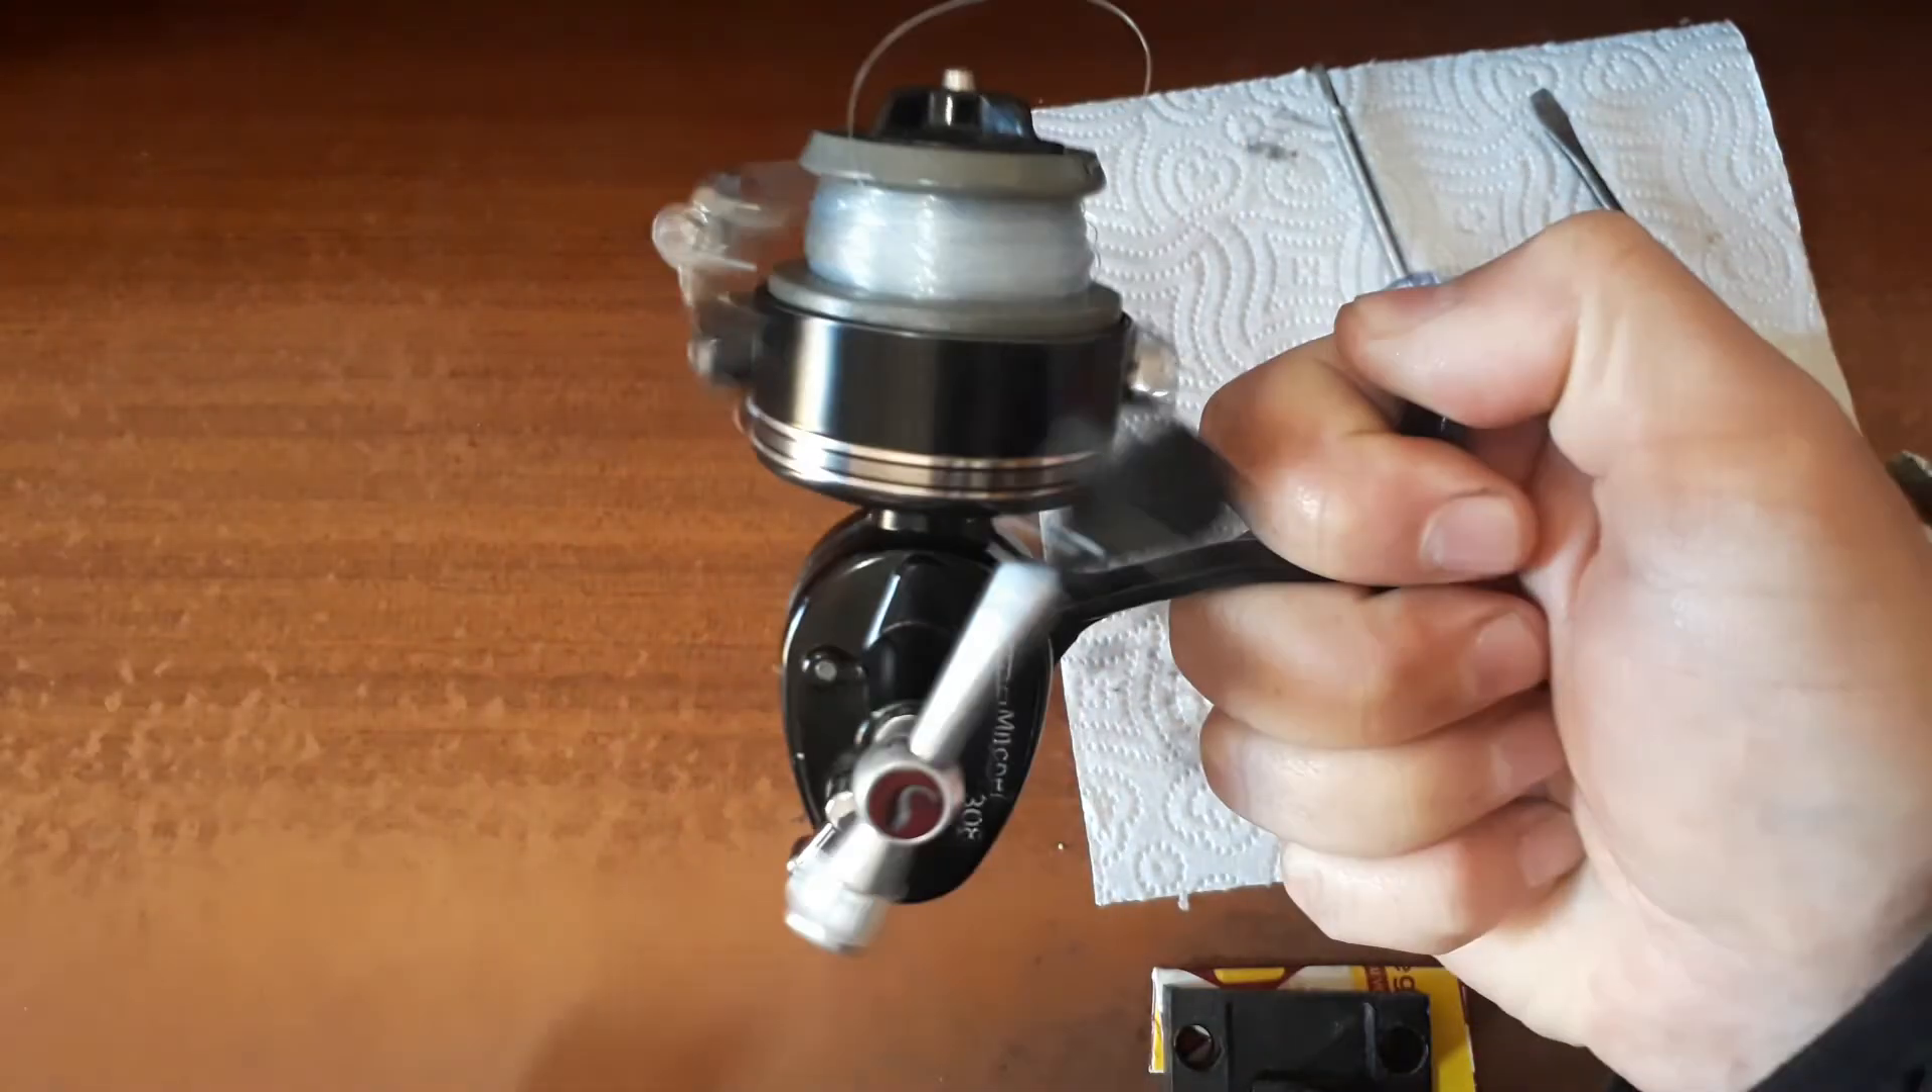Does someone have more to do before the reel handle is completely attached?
No.